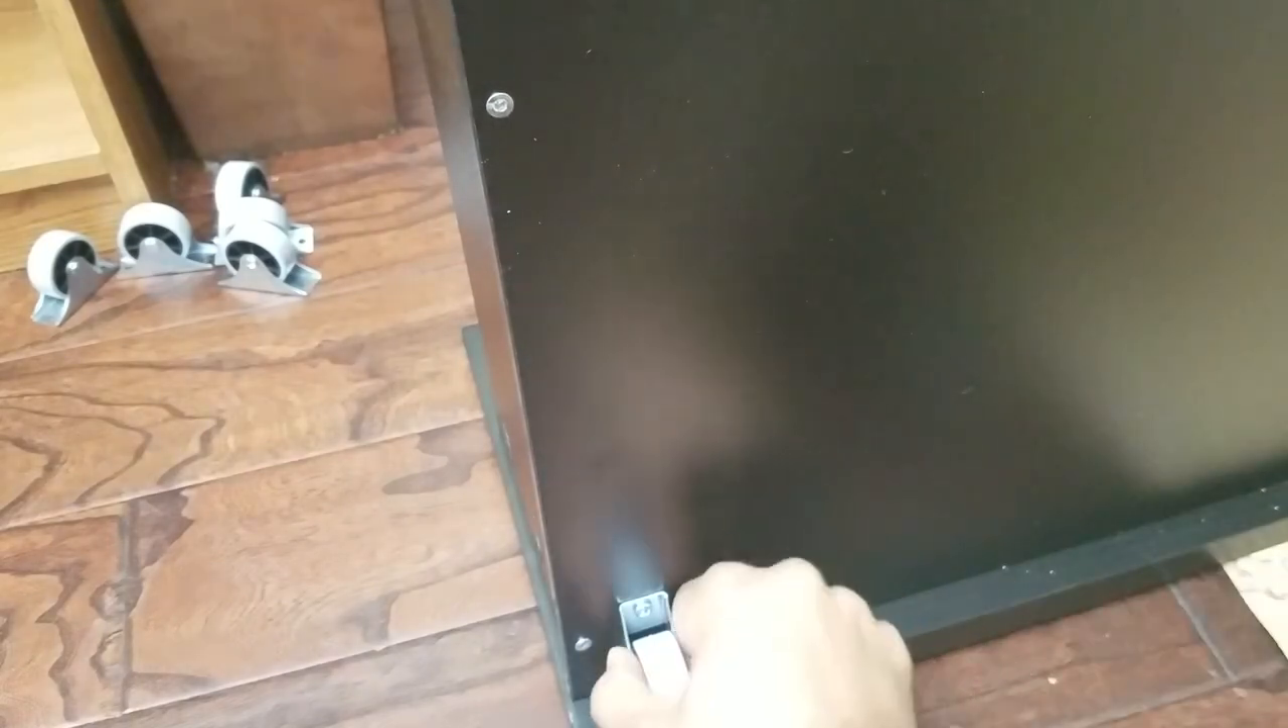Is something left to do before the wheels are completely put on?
Yes.